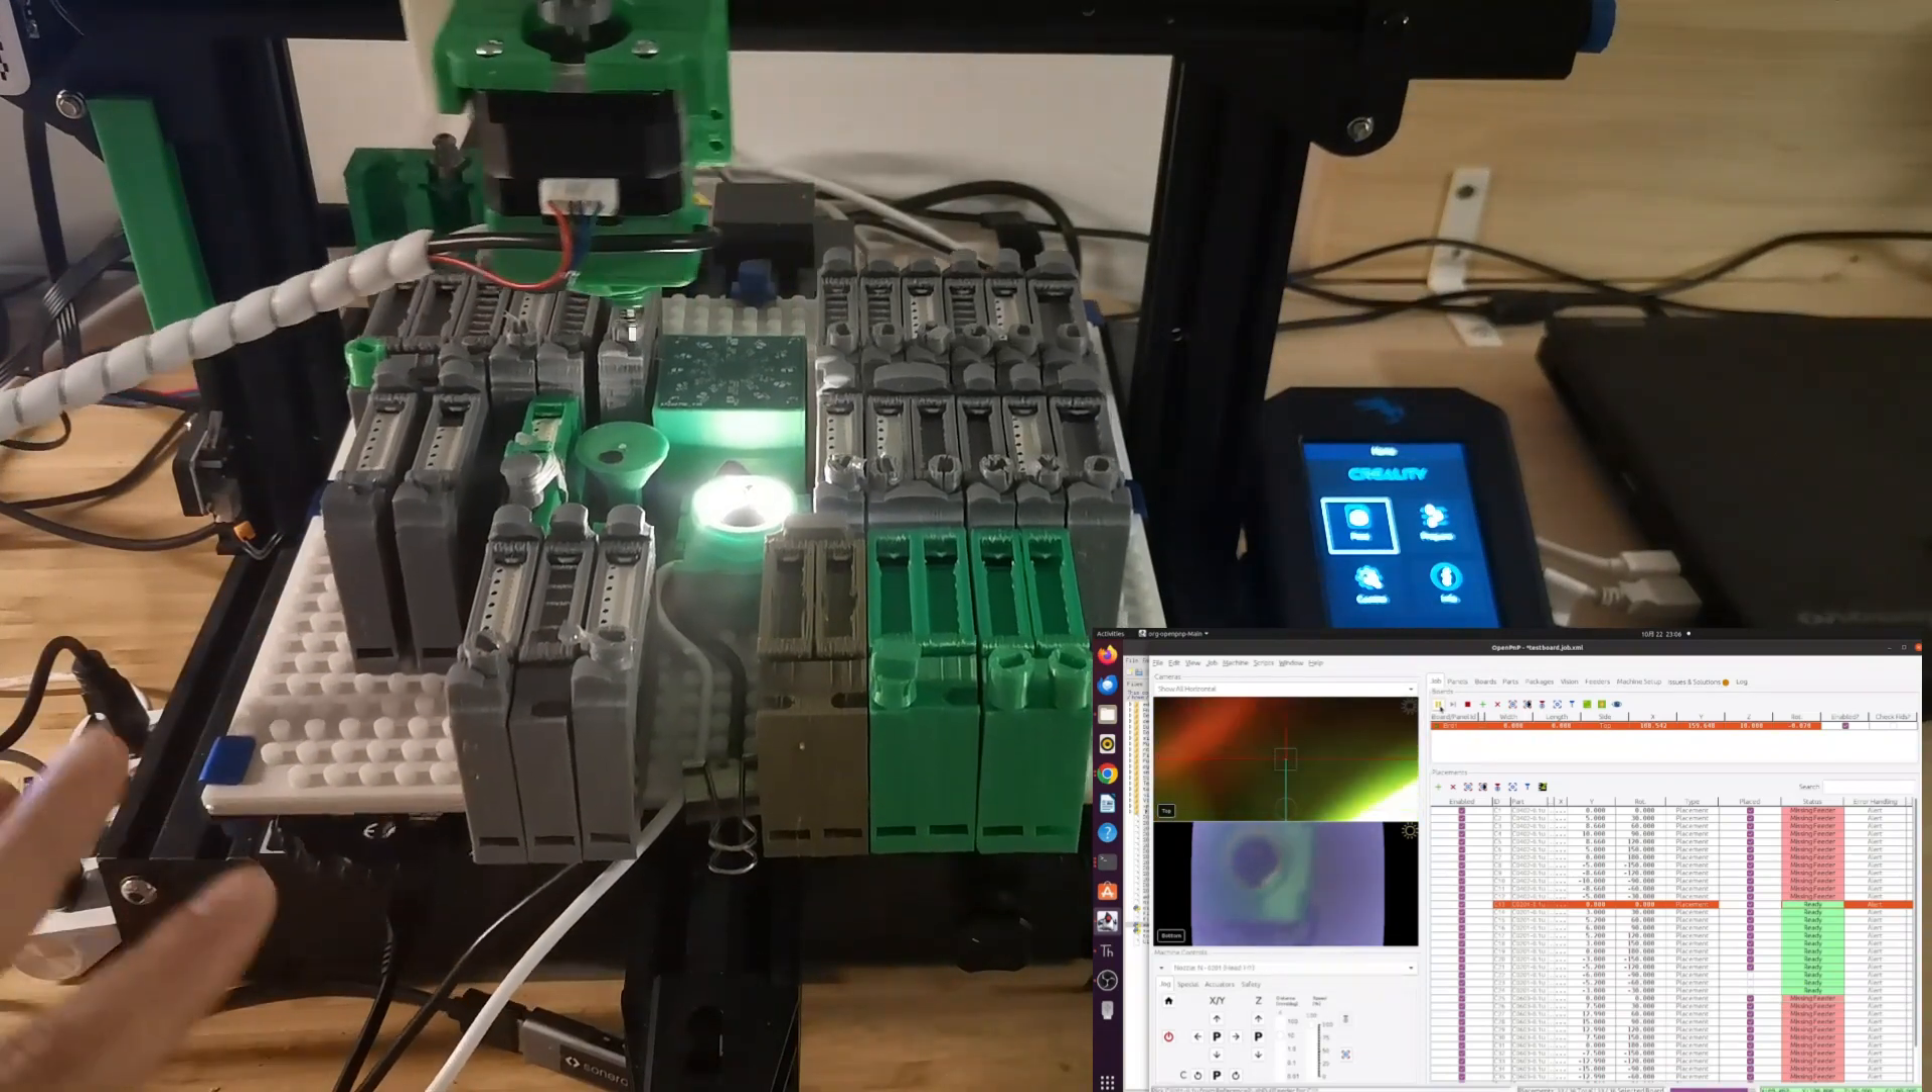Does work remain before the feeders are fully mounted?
No.